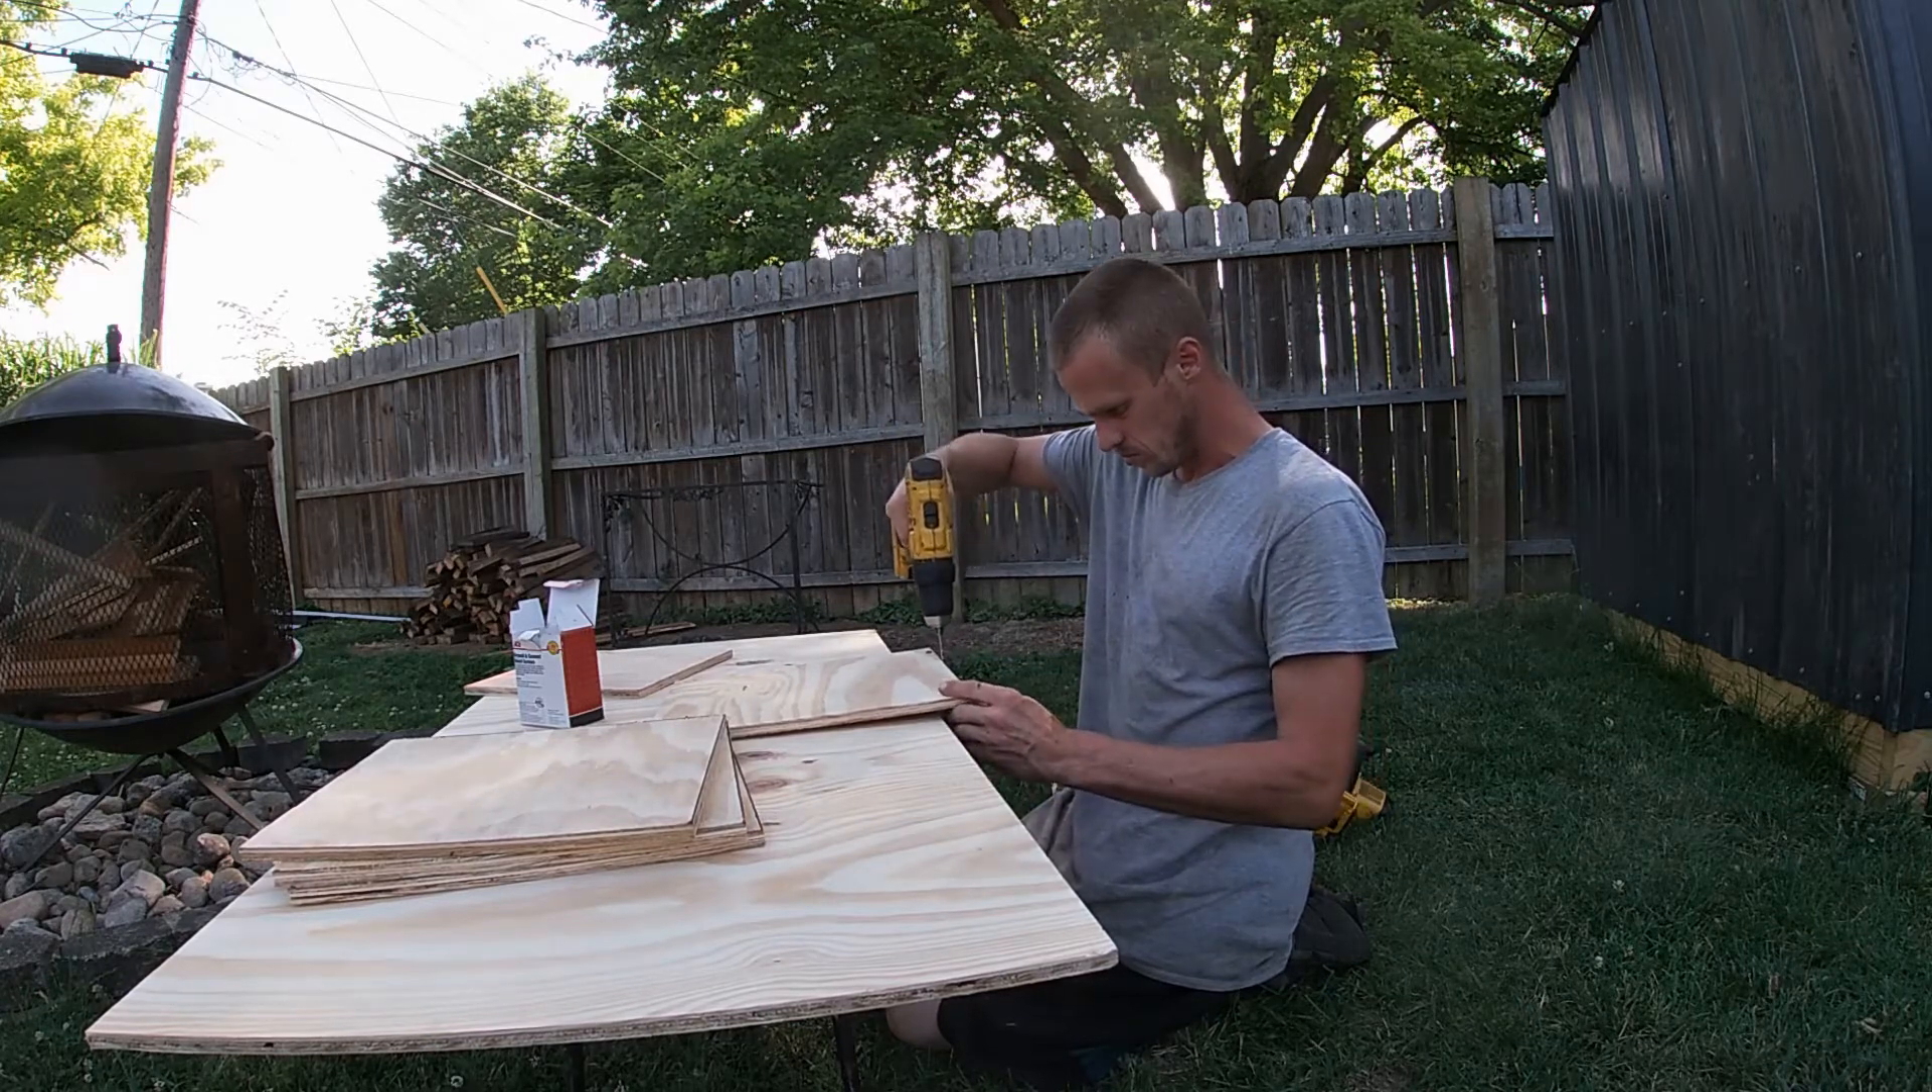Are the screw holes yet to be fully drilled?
Yes.